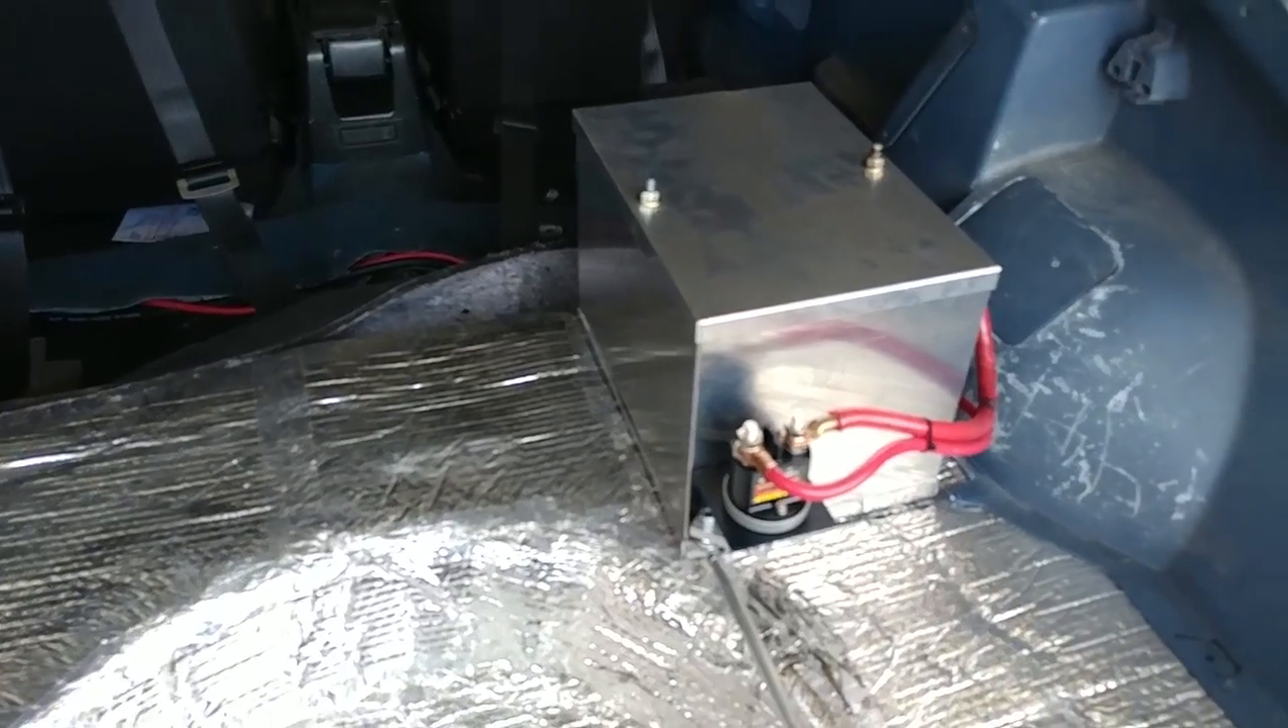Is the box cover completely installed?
Yes.